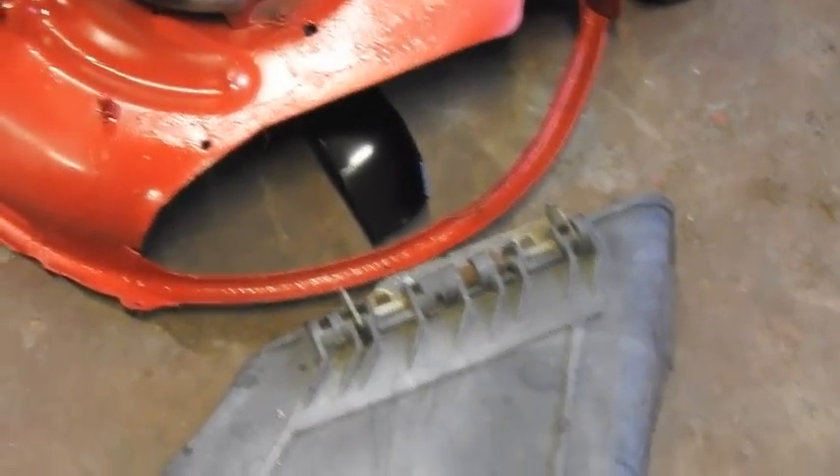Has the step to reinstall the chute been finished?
No.